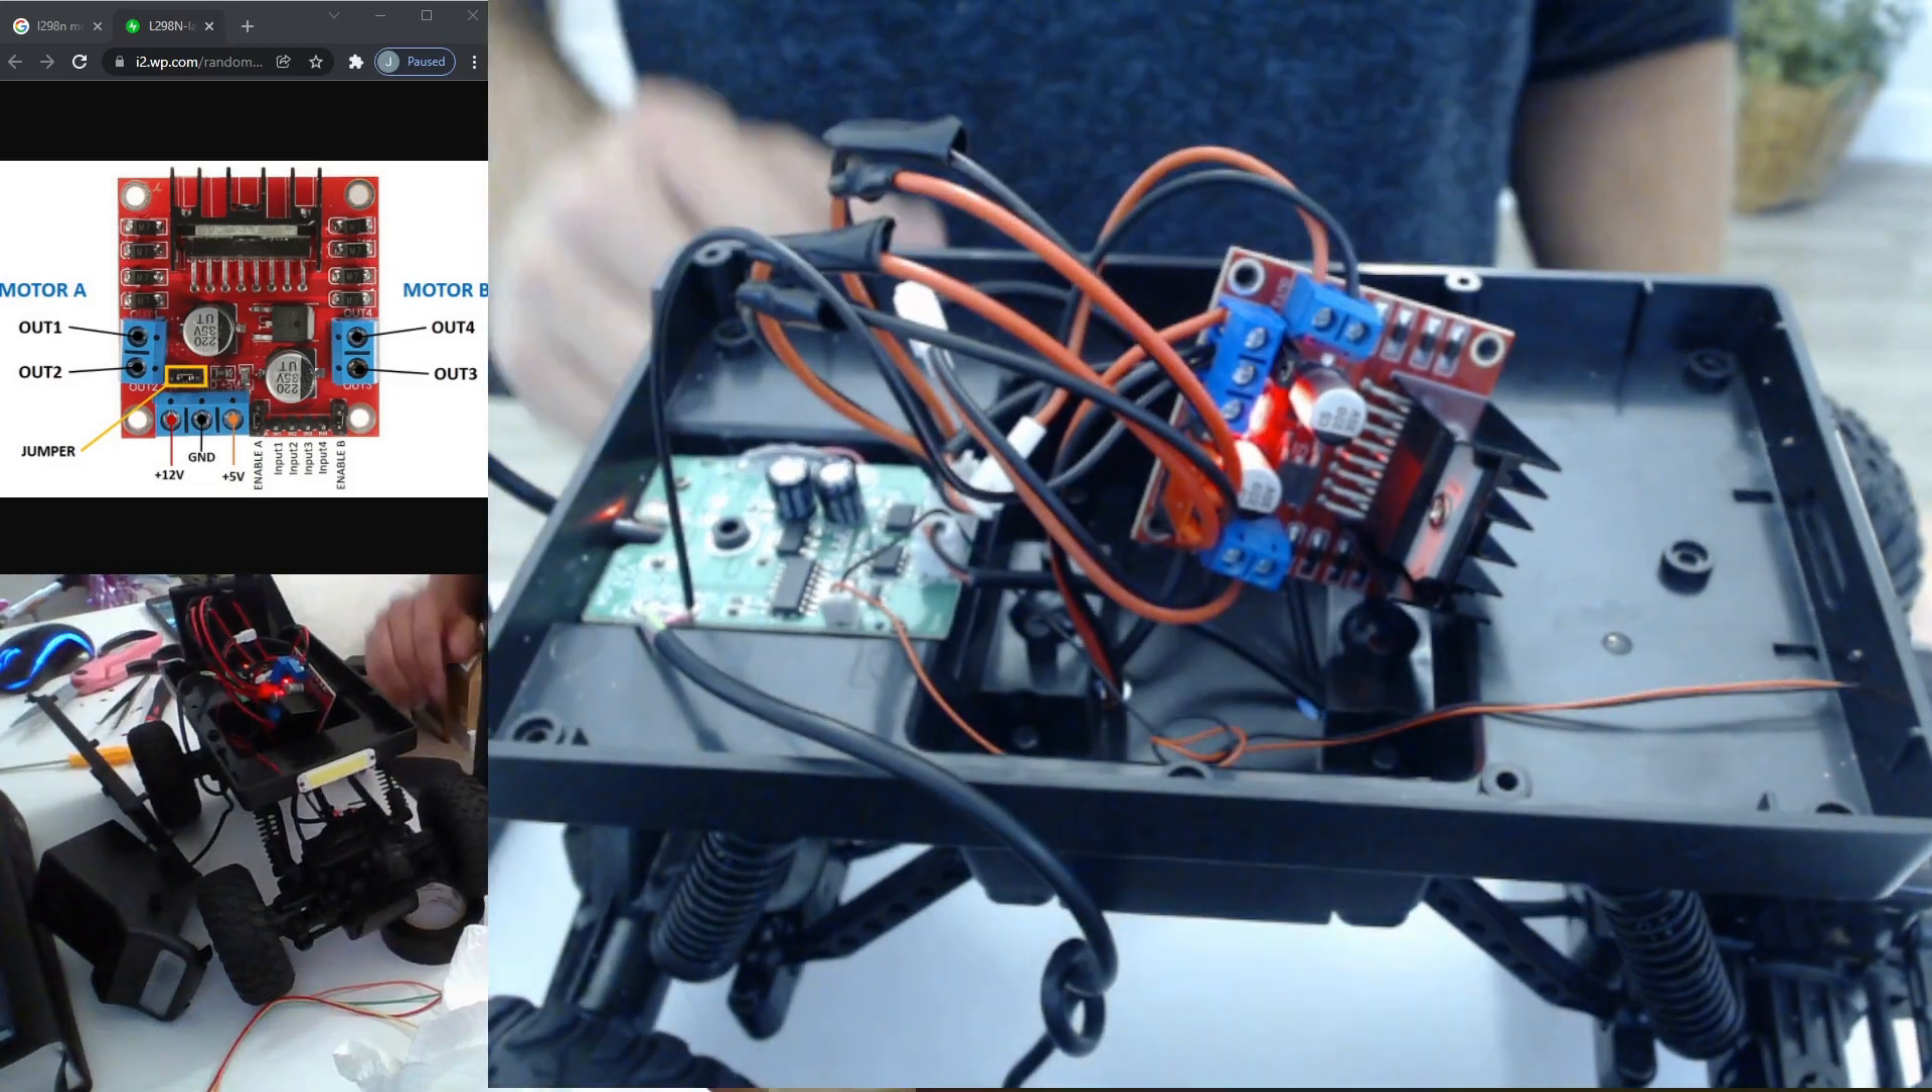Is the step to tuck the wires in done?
No.